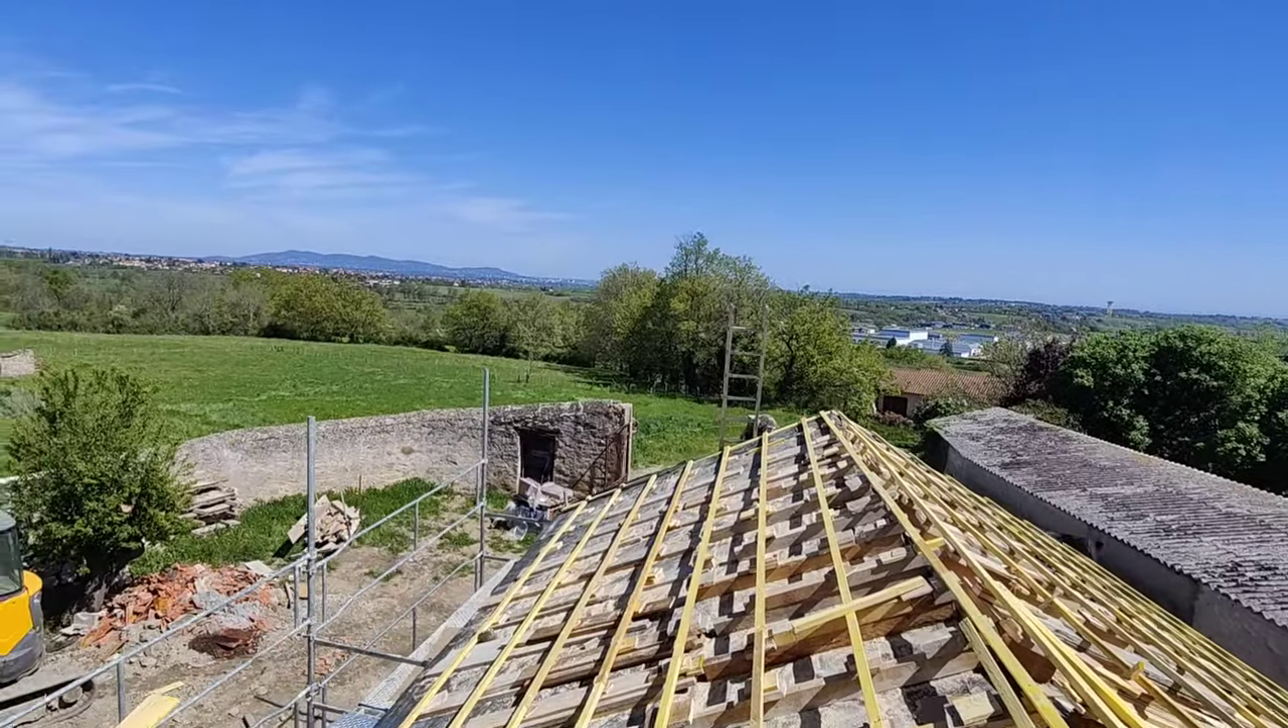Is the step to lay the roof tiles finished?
No.